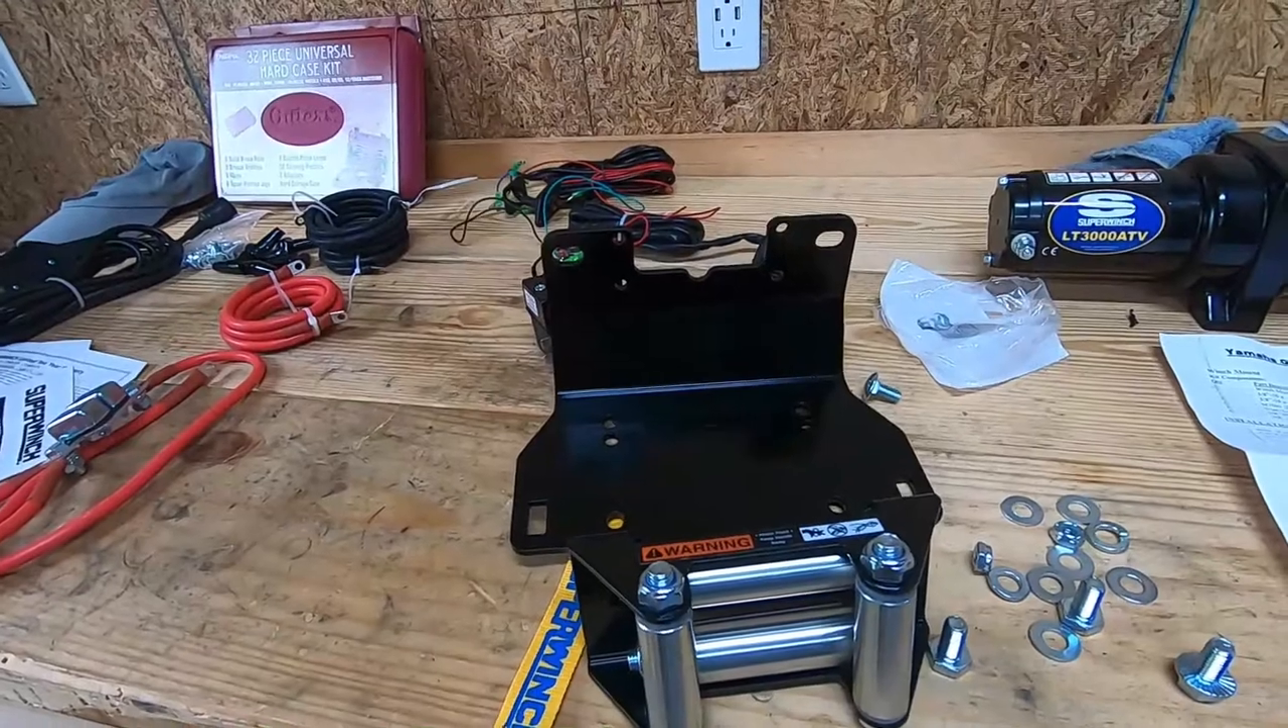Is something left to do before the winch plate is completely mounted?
Yes.